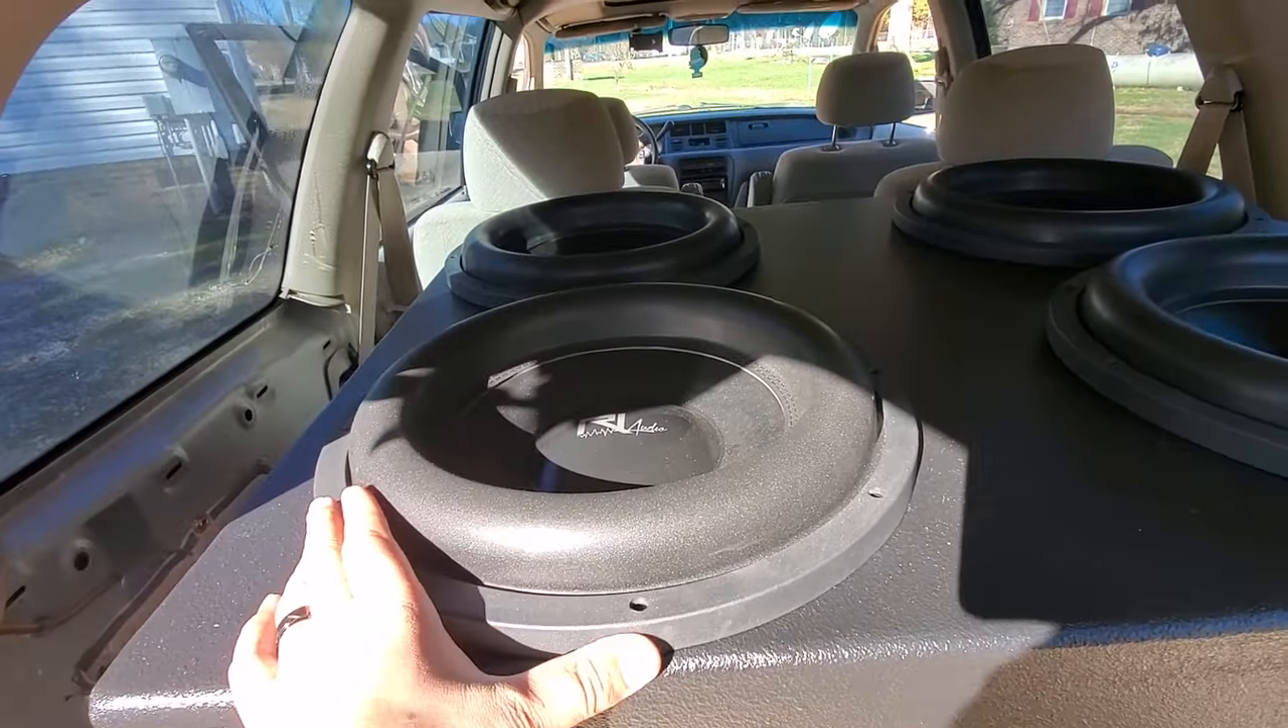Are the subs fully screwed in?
No.